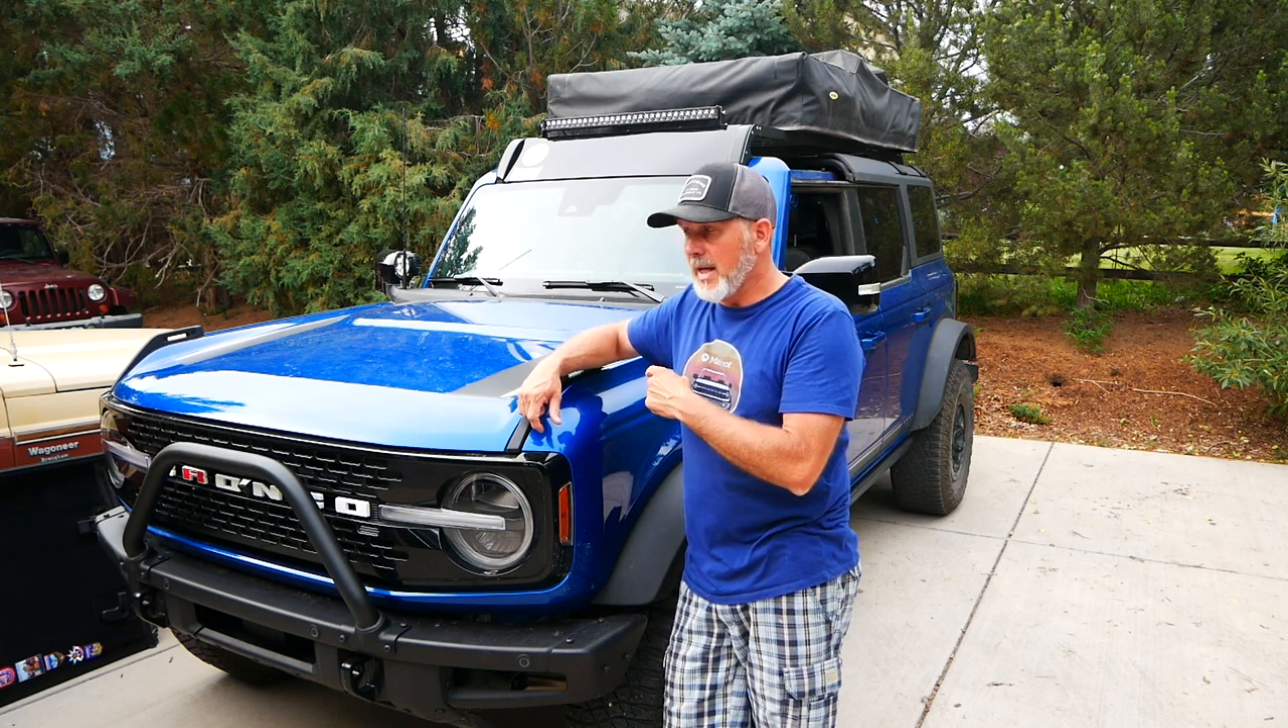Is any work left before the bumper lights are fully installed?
Yes.